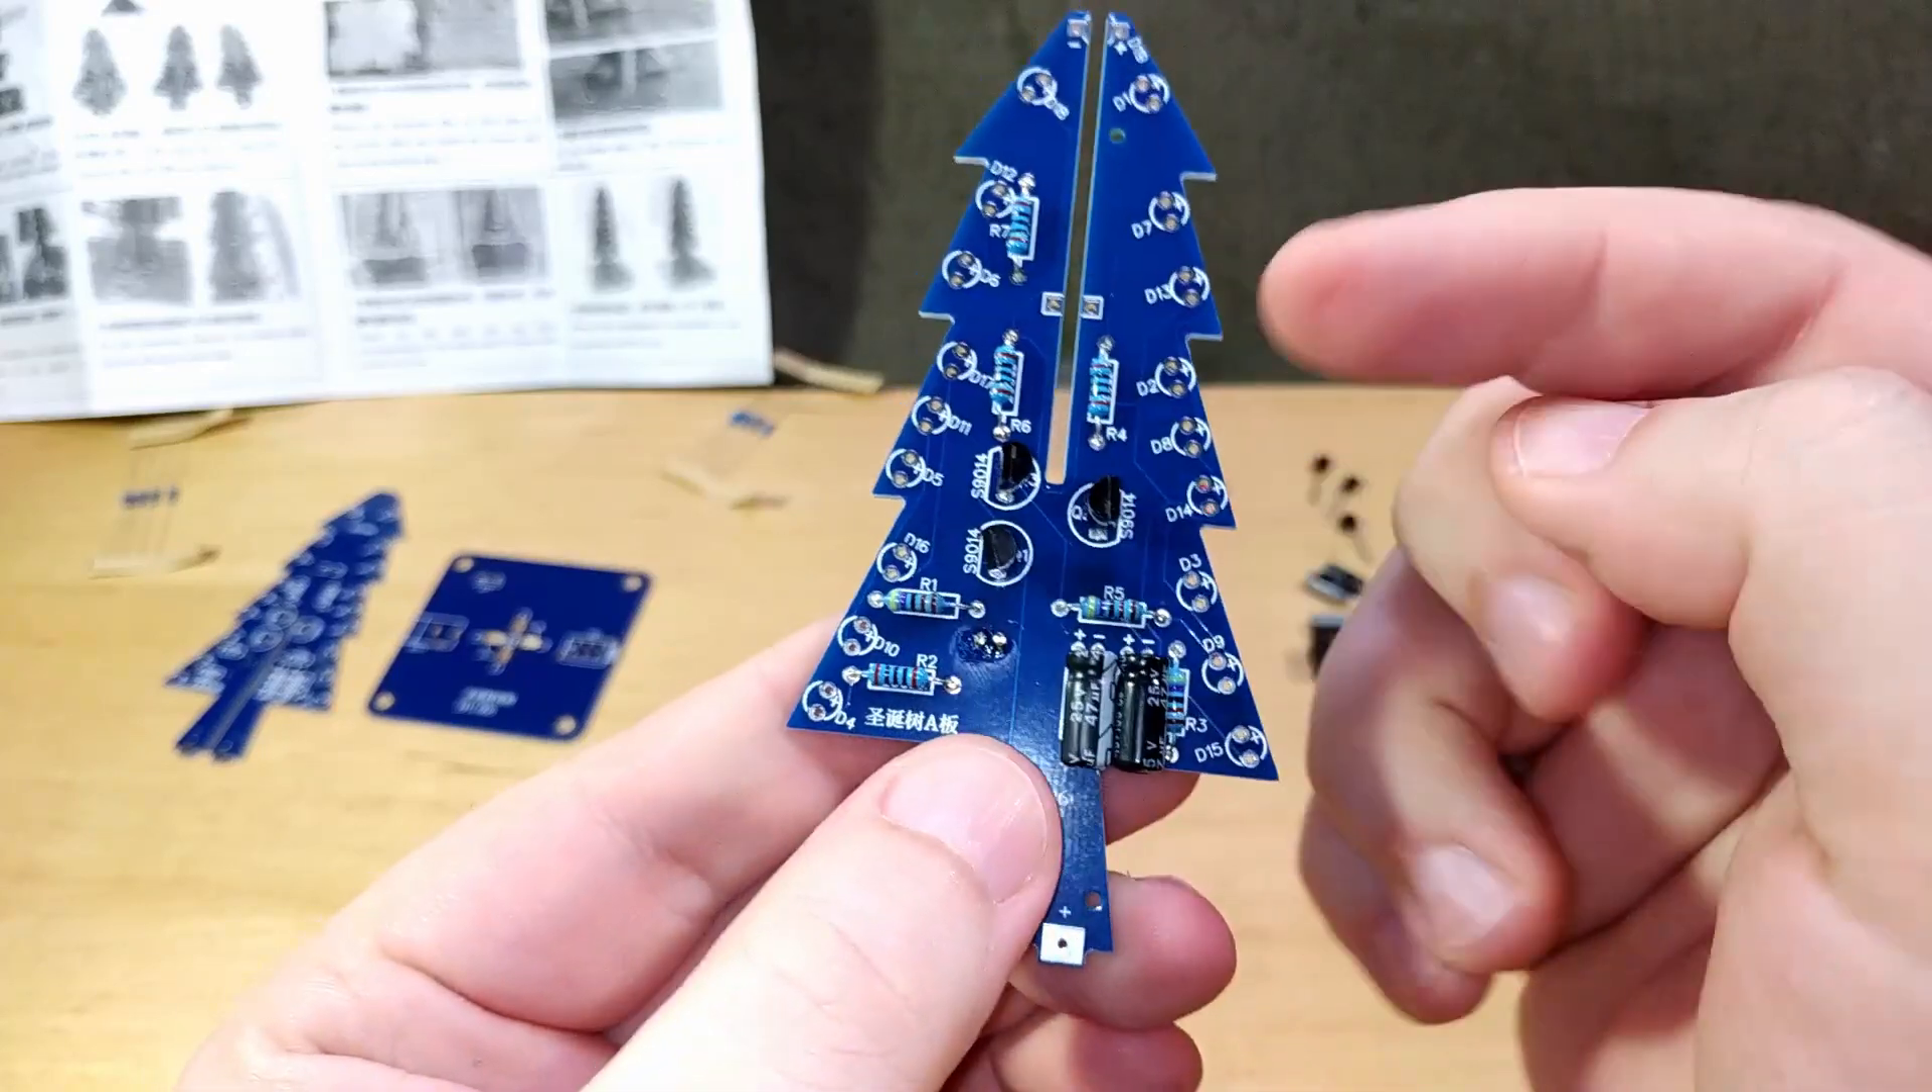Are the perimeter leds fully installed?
No.